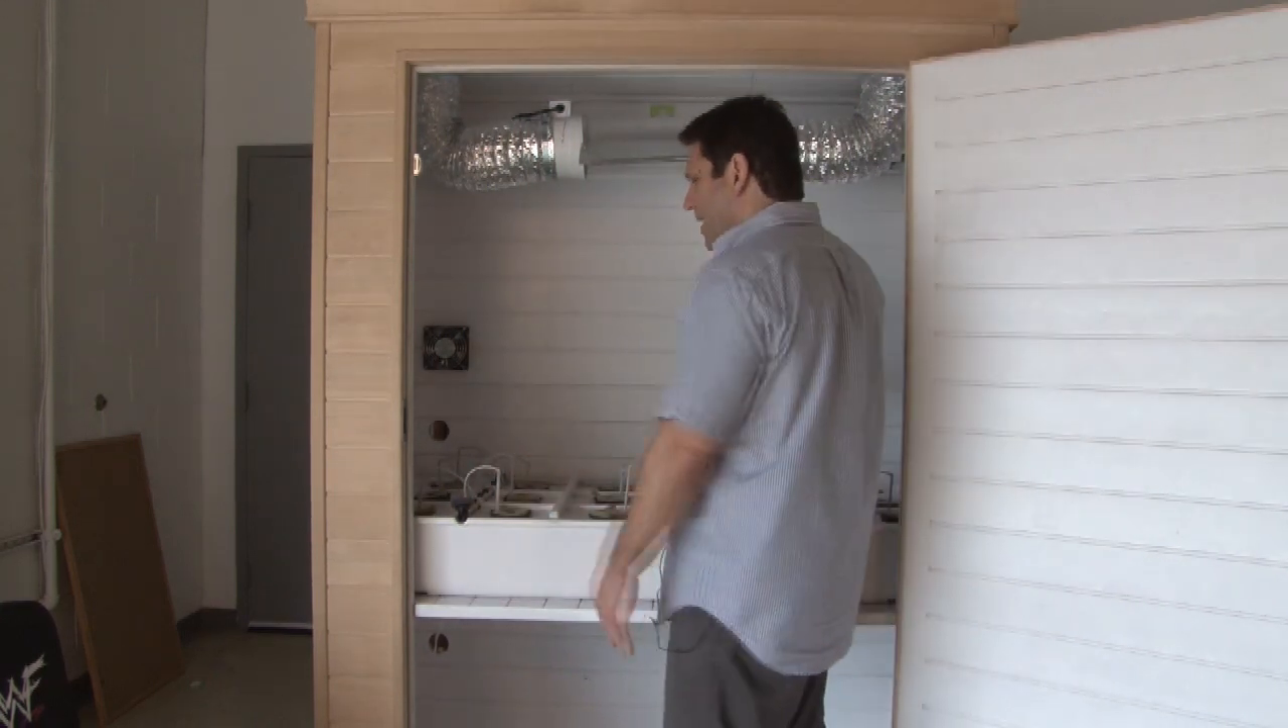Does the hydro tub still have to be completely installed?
No.